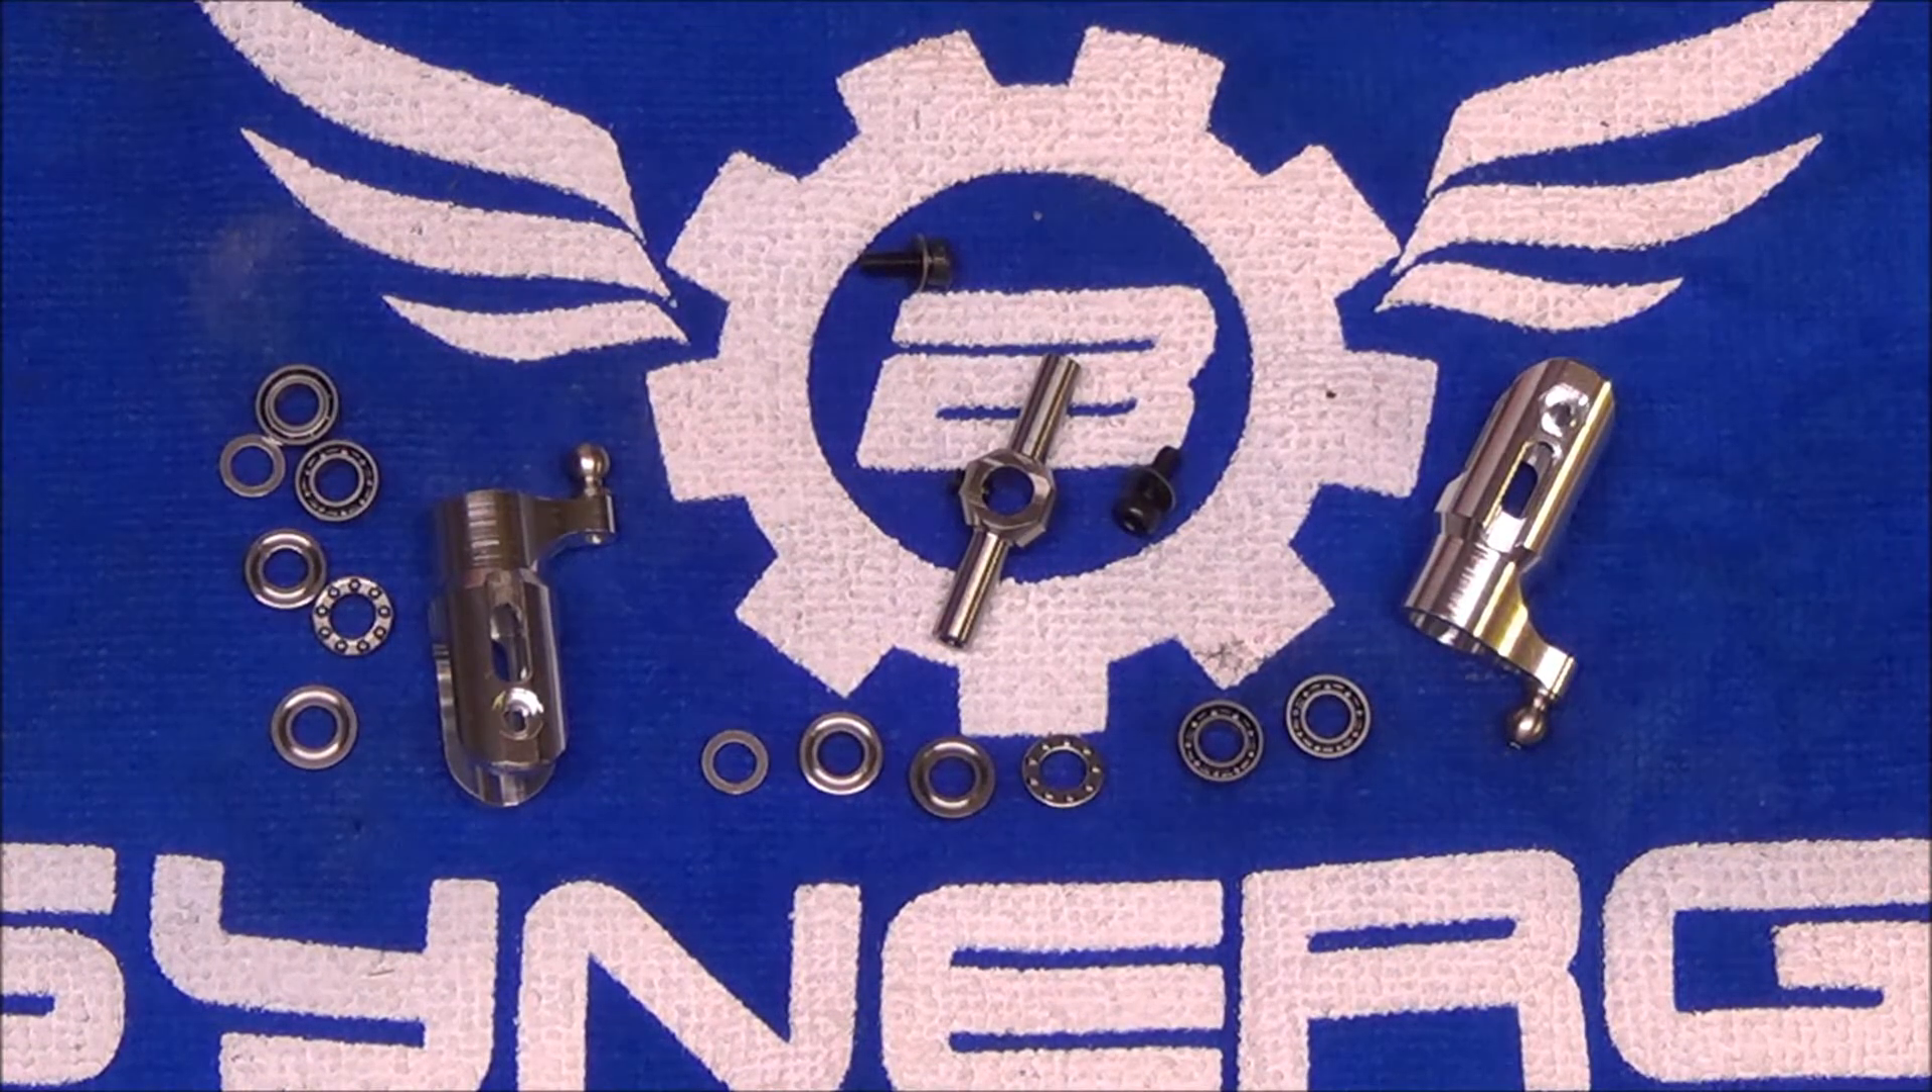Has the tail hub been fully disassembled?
Yes.